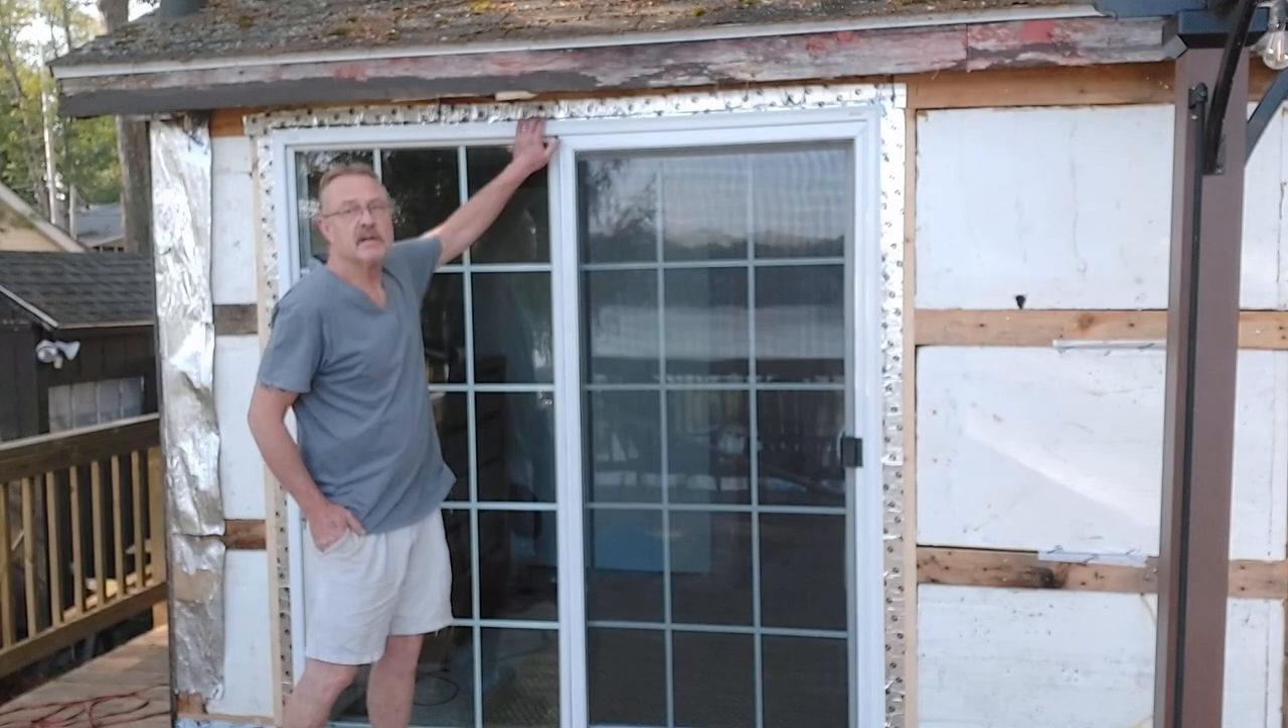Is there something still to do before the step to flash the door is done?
No.